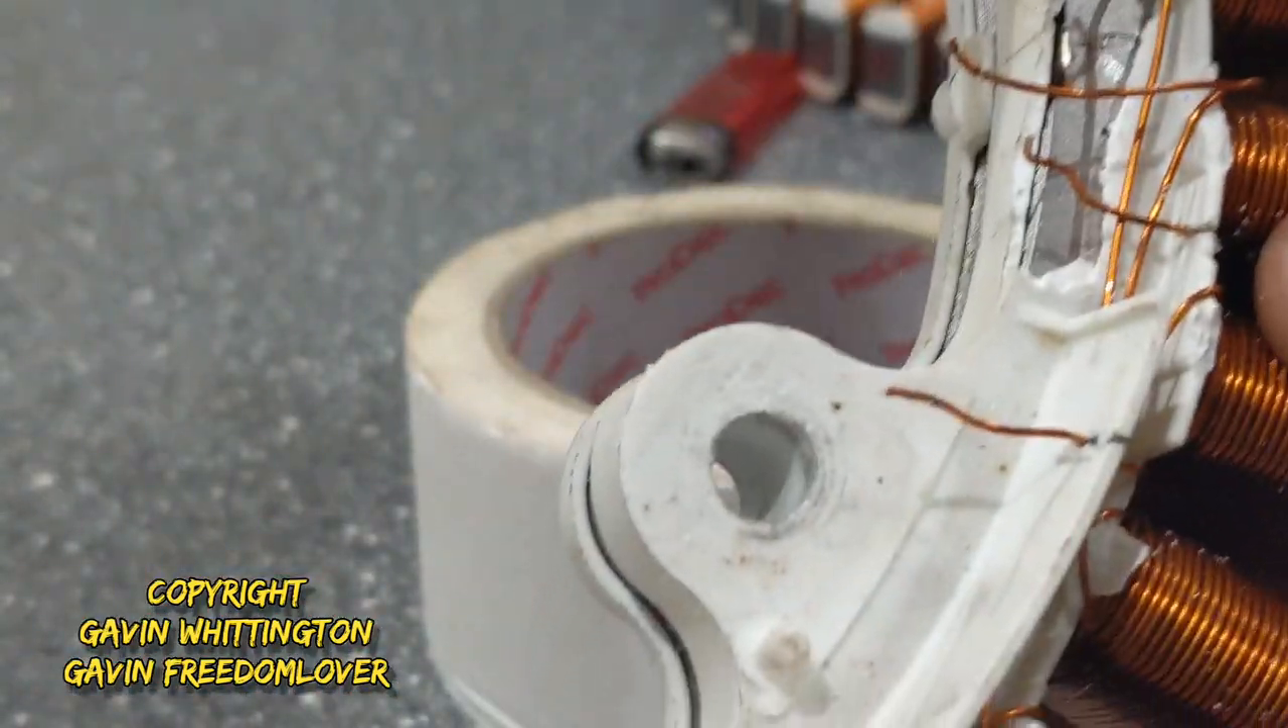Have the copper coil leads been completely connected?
No.